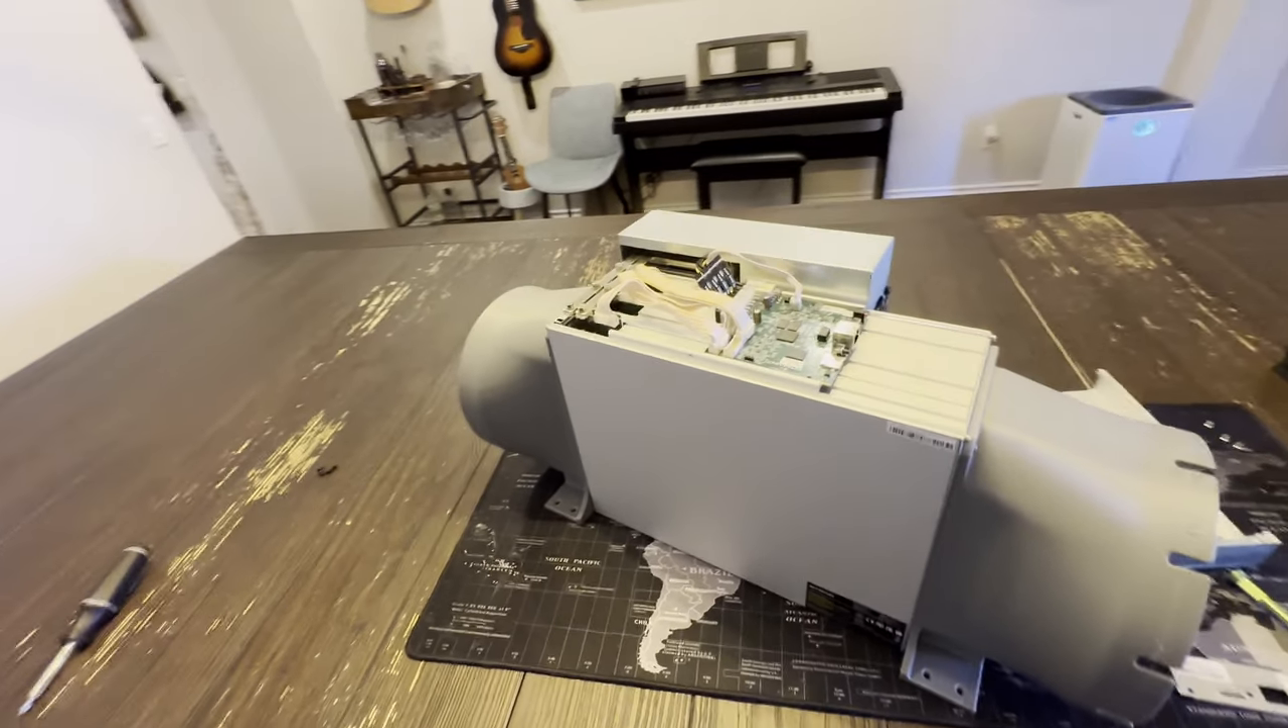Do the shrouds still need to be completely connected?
No.